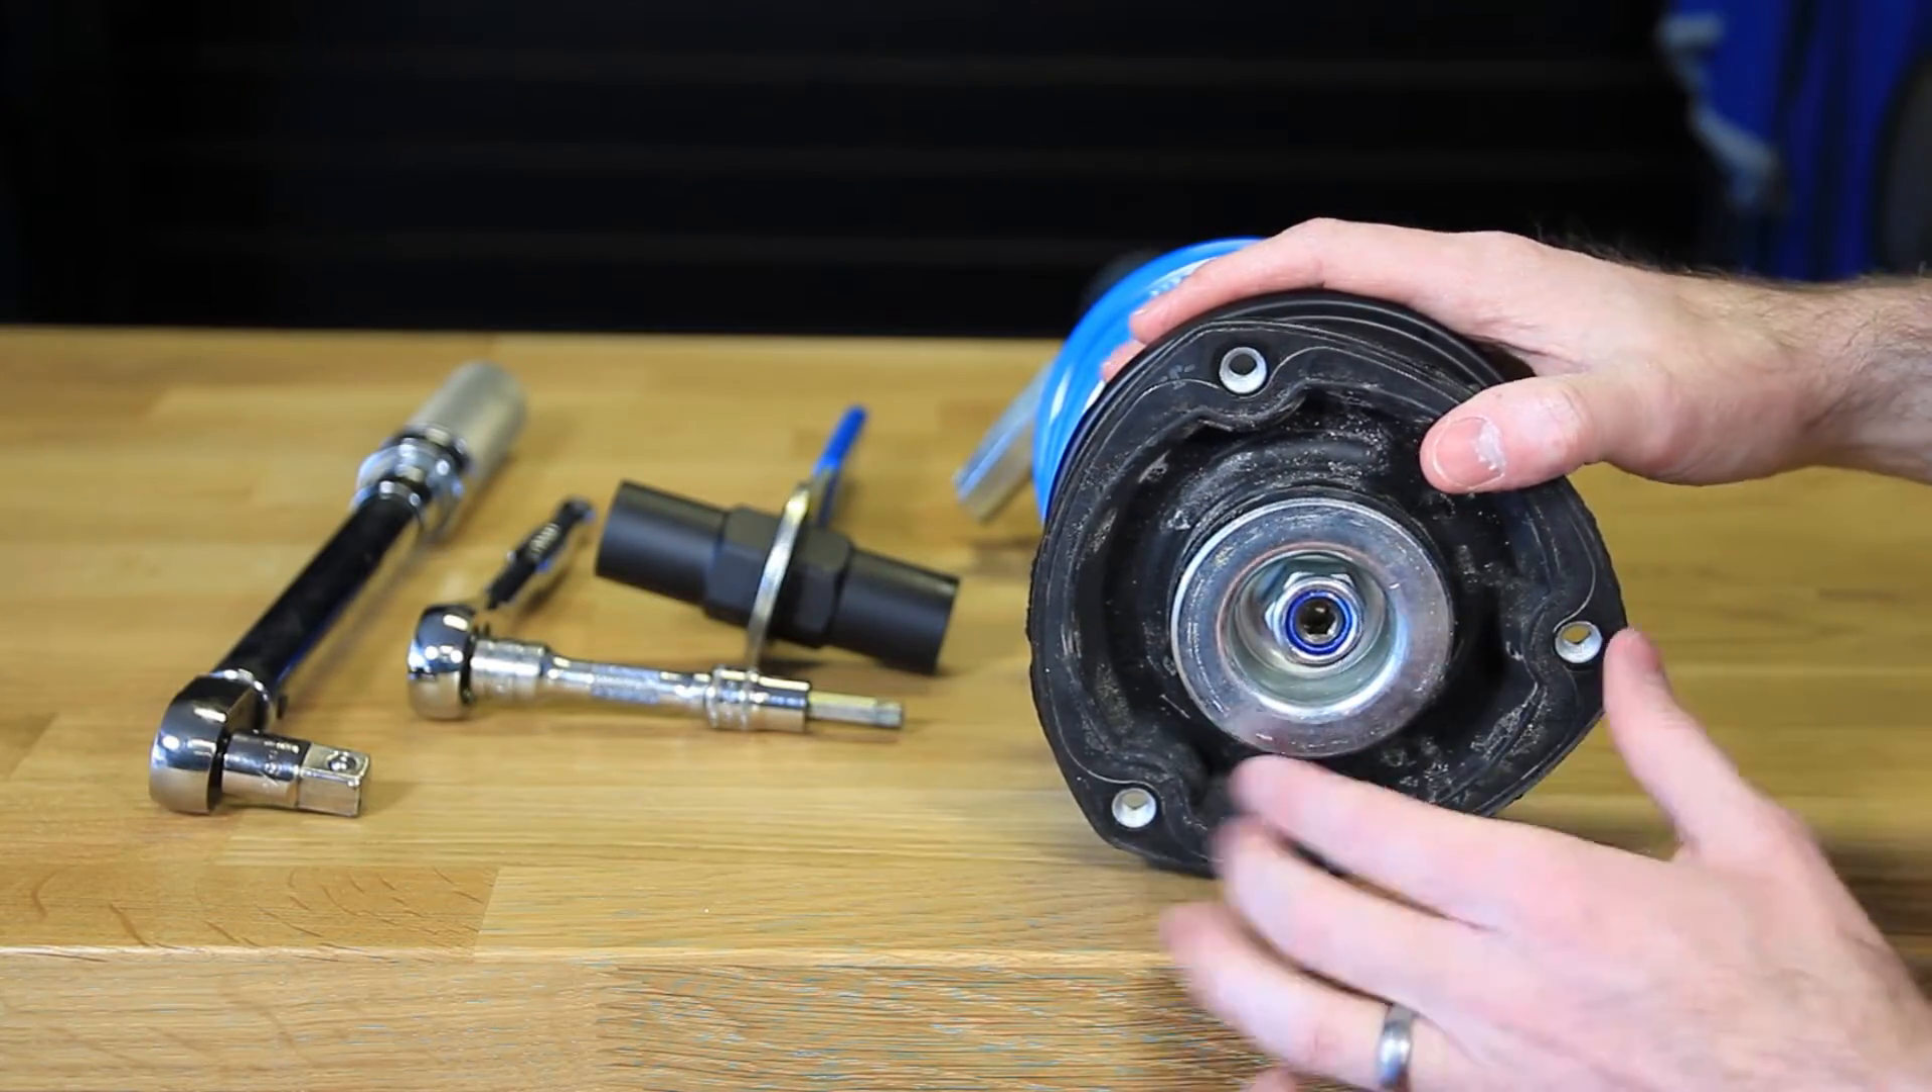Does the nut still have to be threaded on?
No.